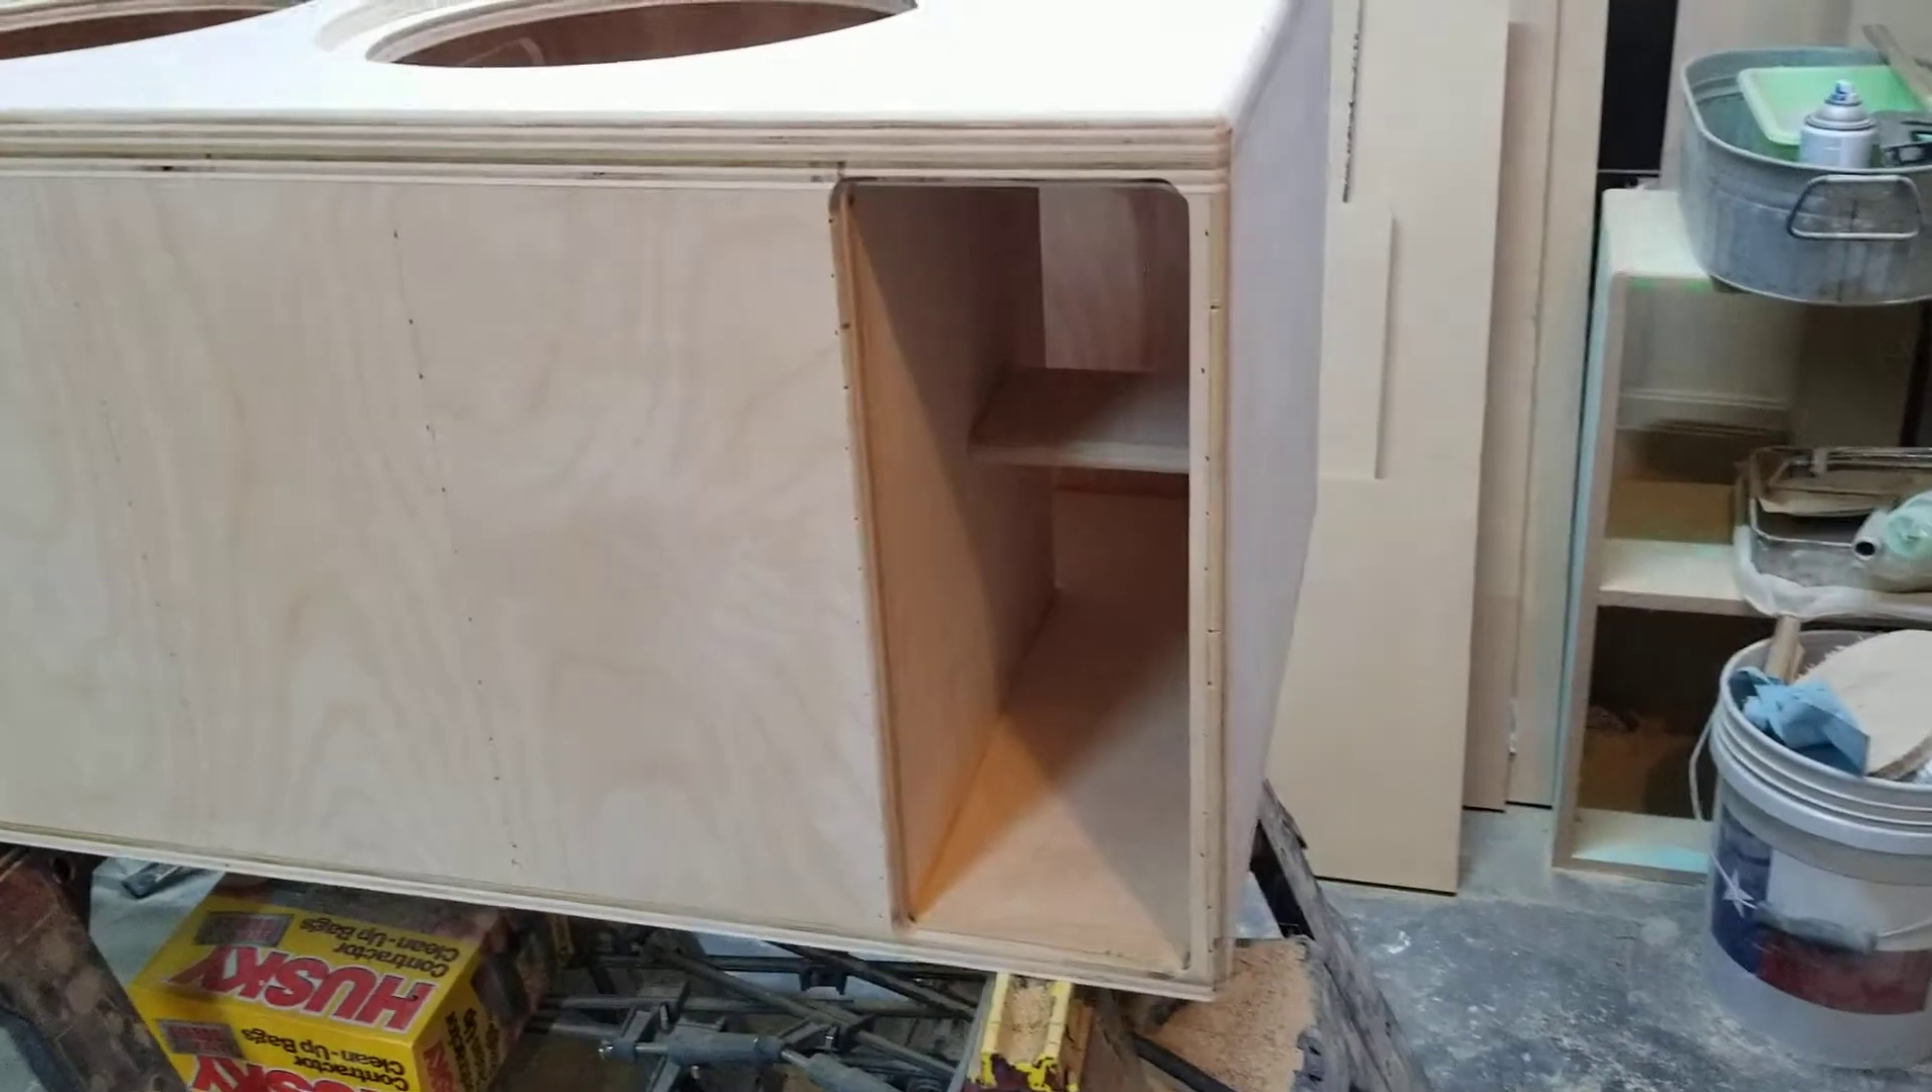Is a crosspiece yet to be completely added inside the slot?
No.